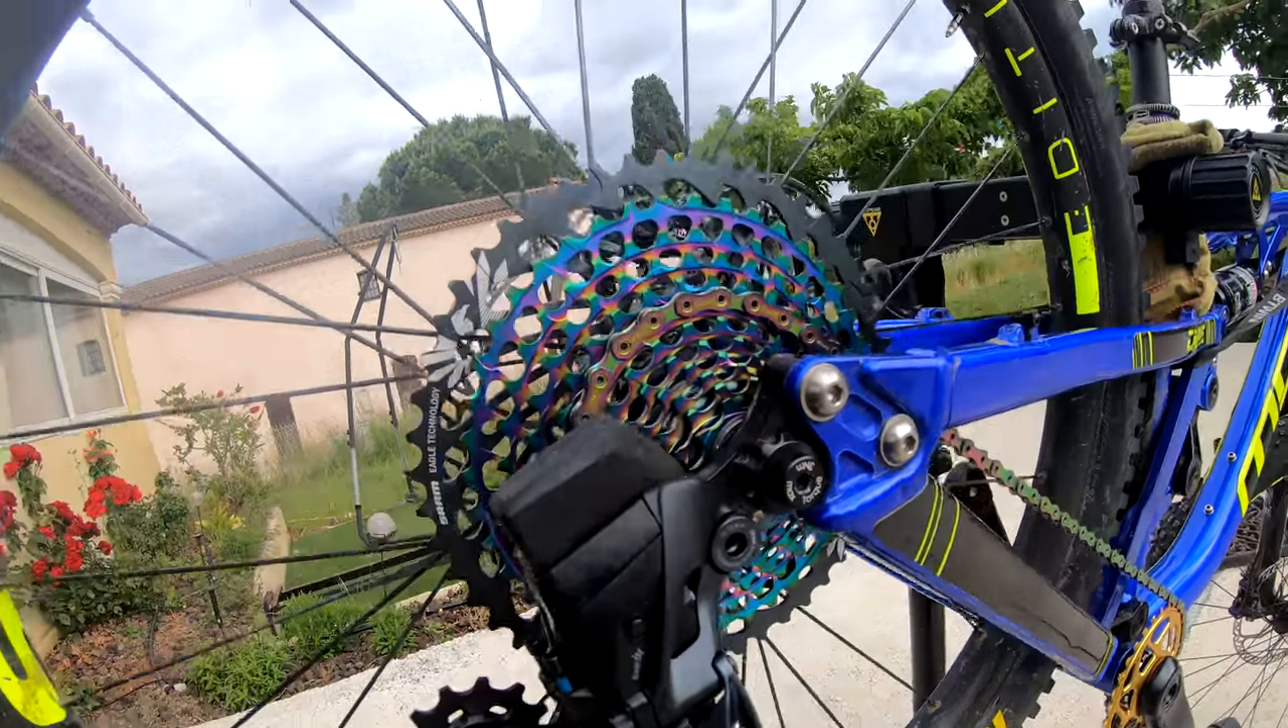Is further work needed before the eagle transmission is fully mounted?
No.